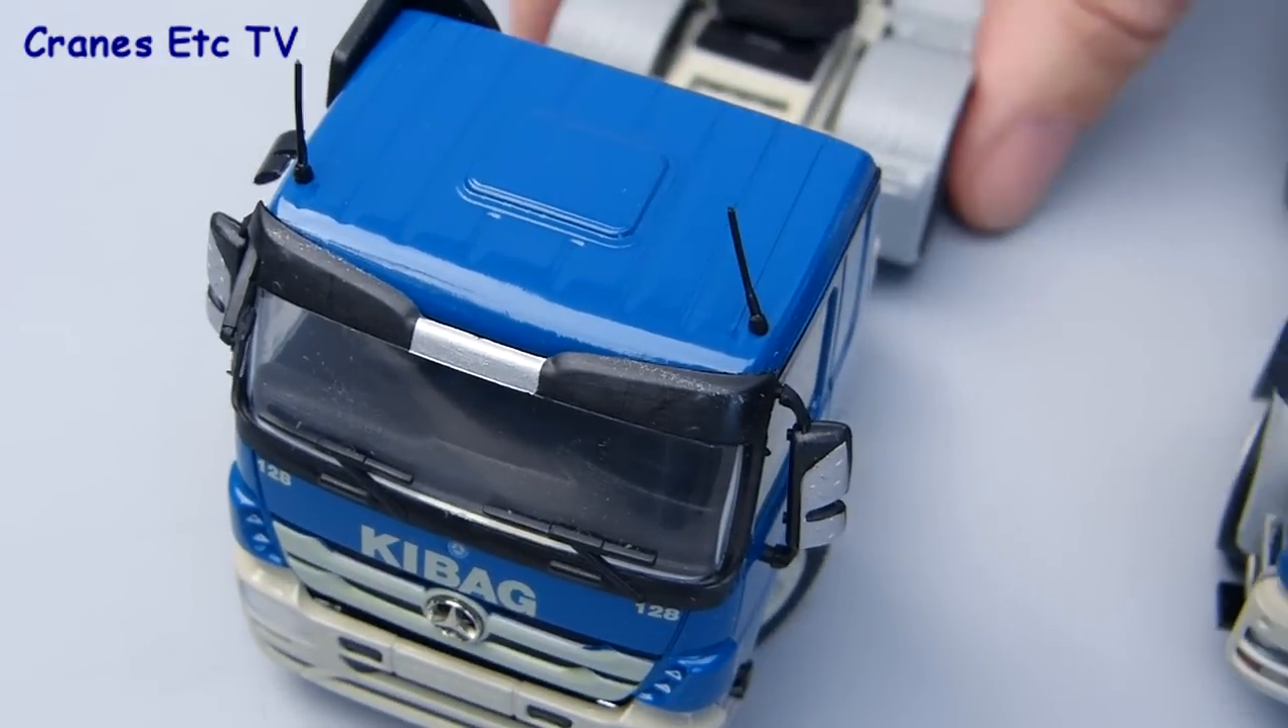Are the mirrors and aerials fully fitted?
Yes.